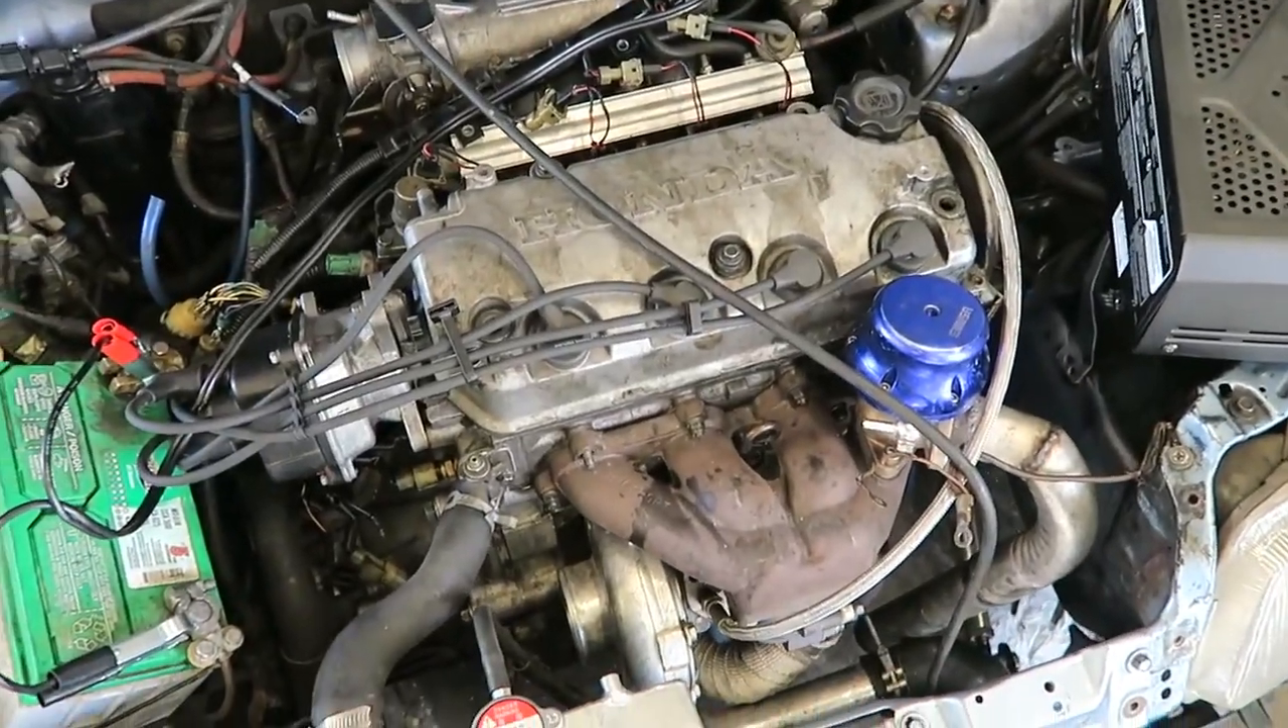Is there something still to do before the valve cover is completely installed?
No.